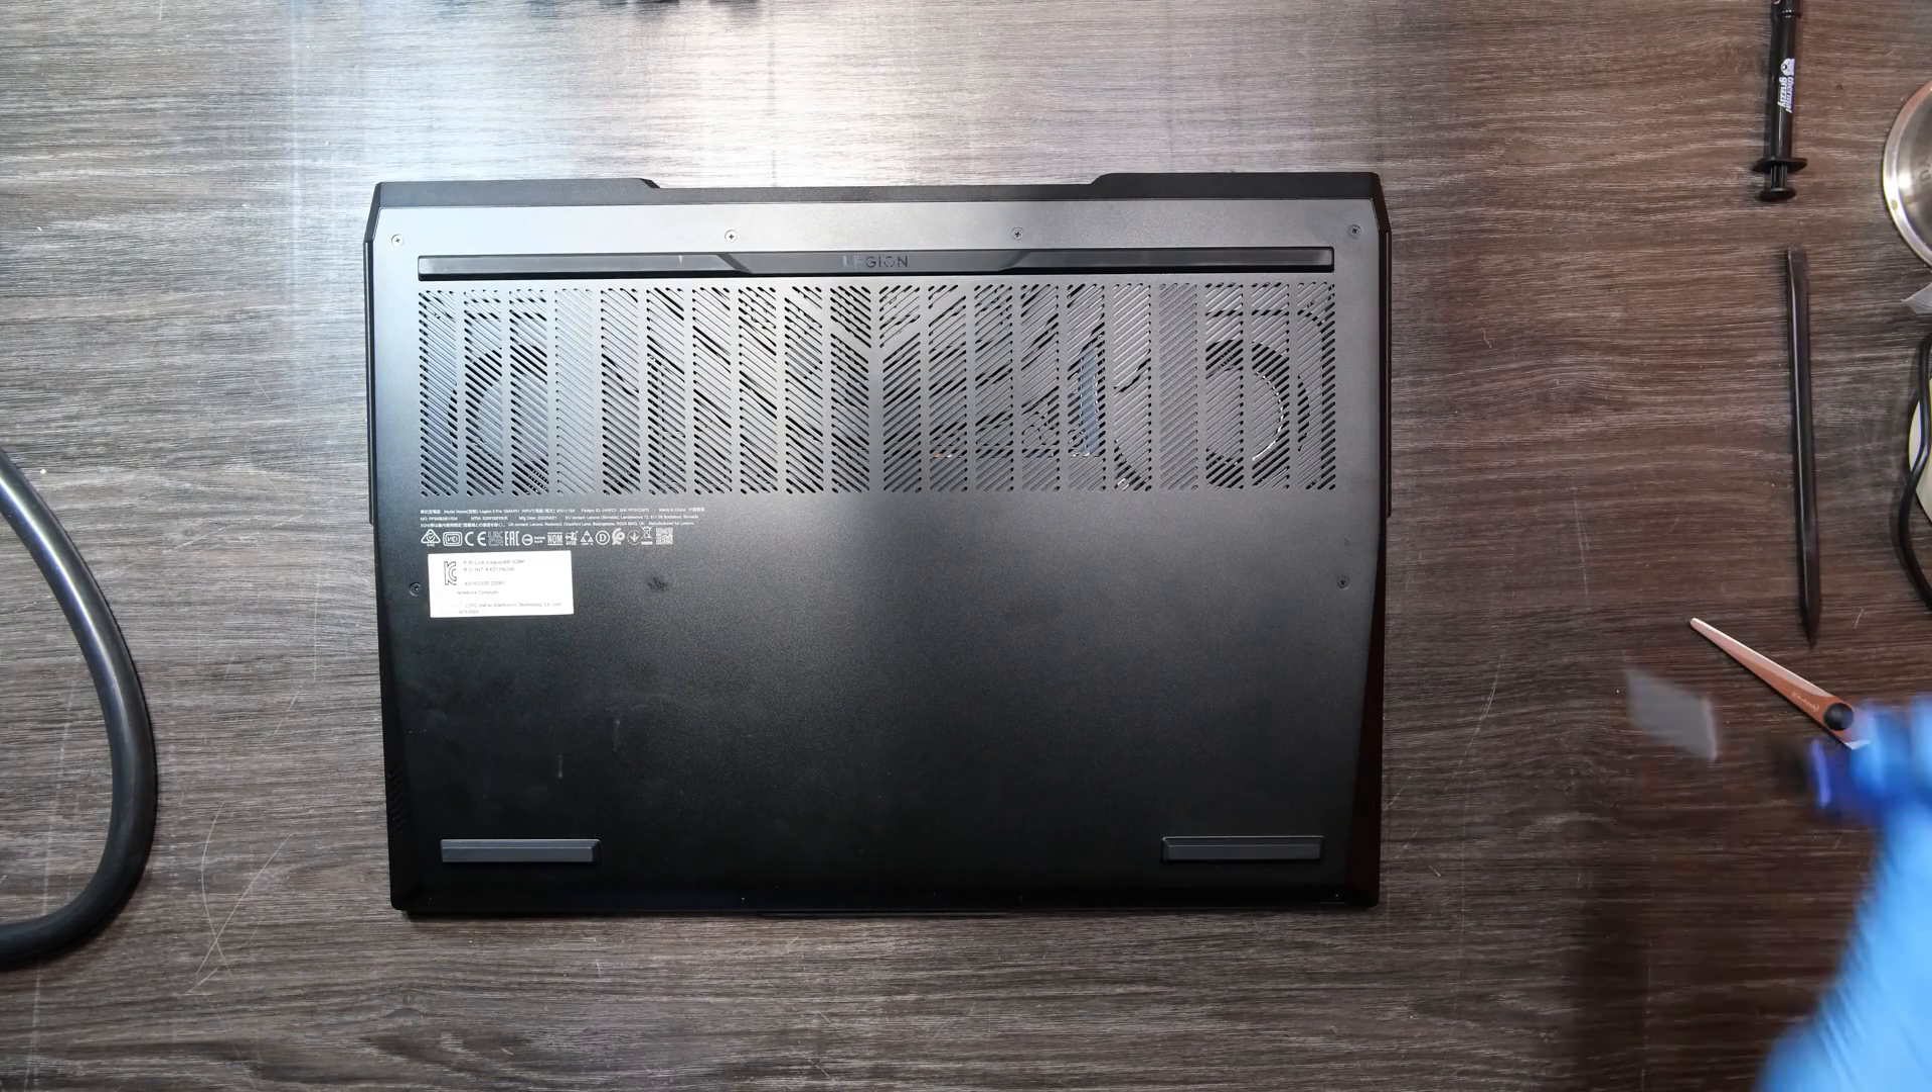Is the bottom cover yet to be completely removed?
Yes.